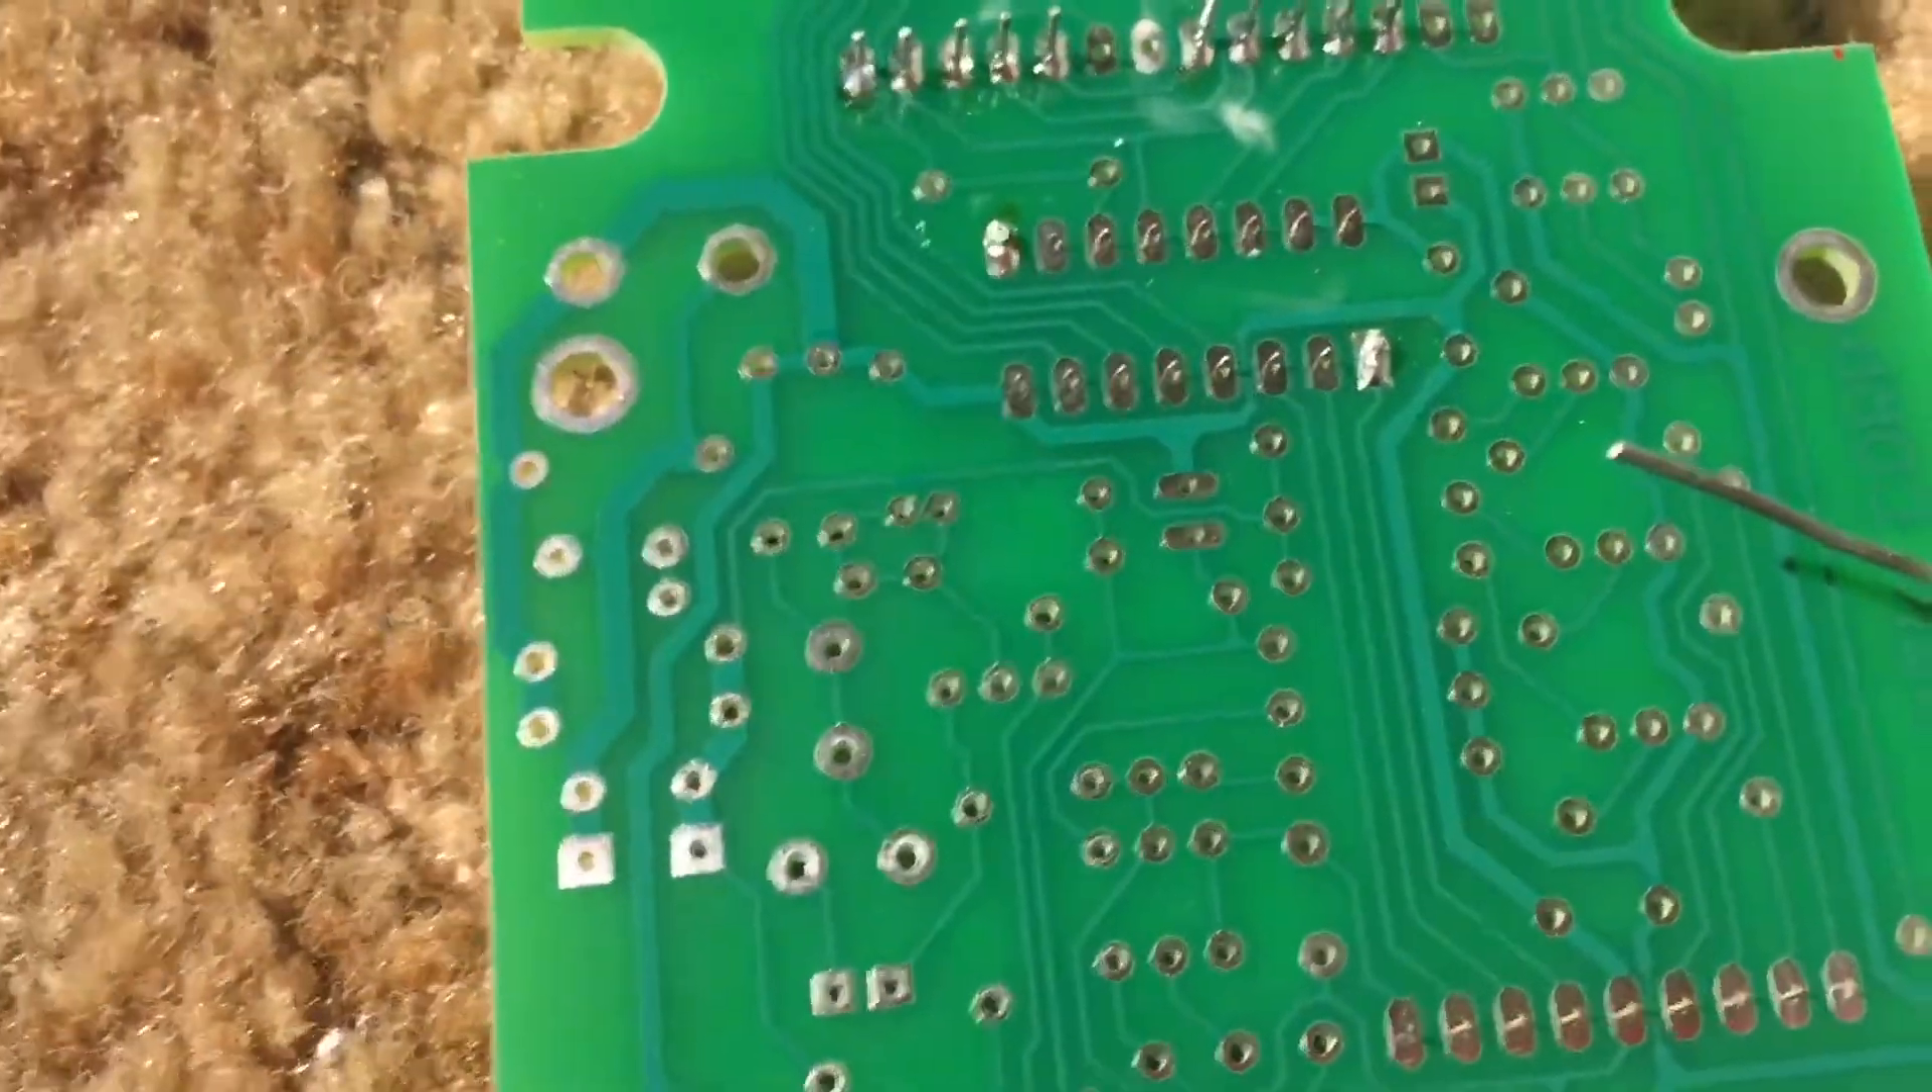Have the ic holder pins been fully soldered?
No.